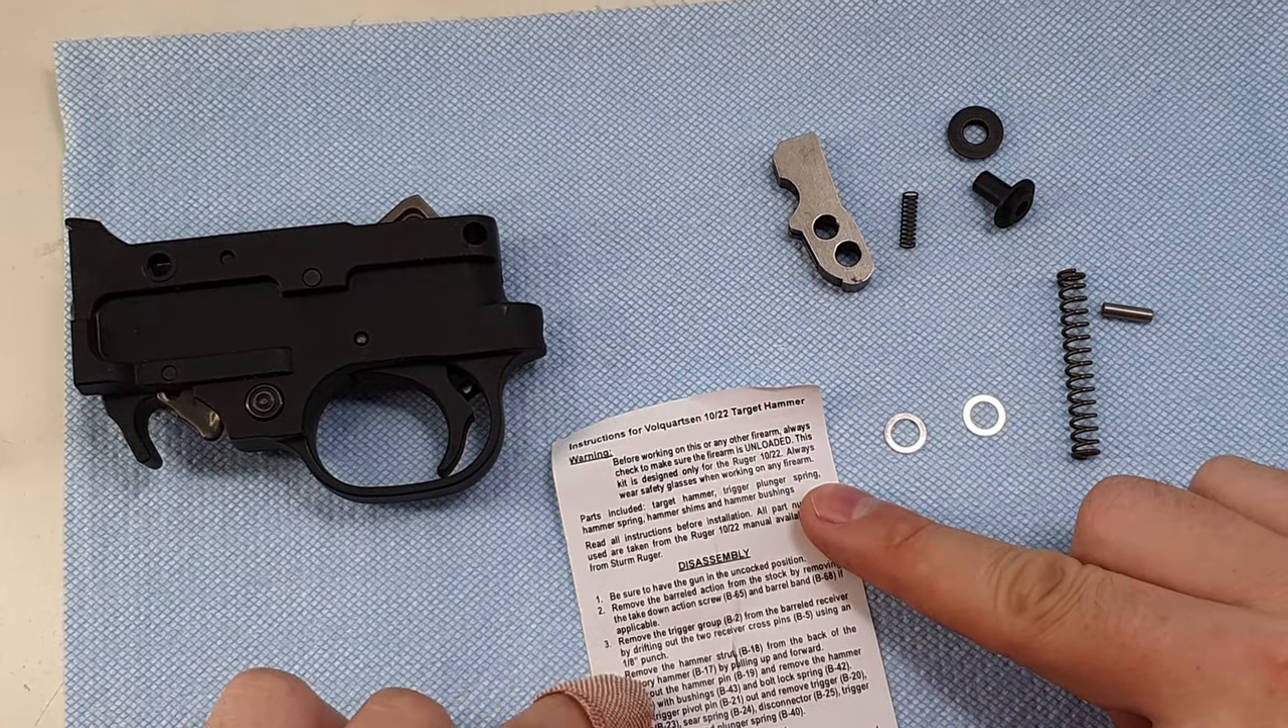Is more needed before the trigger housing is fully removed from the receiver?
No.